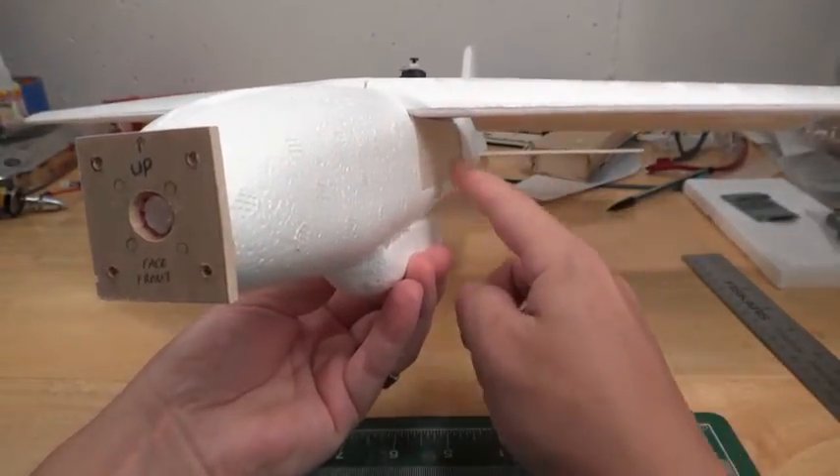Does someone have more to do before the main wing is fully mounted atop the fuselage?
No.